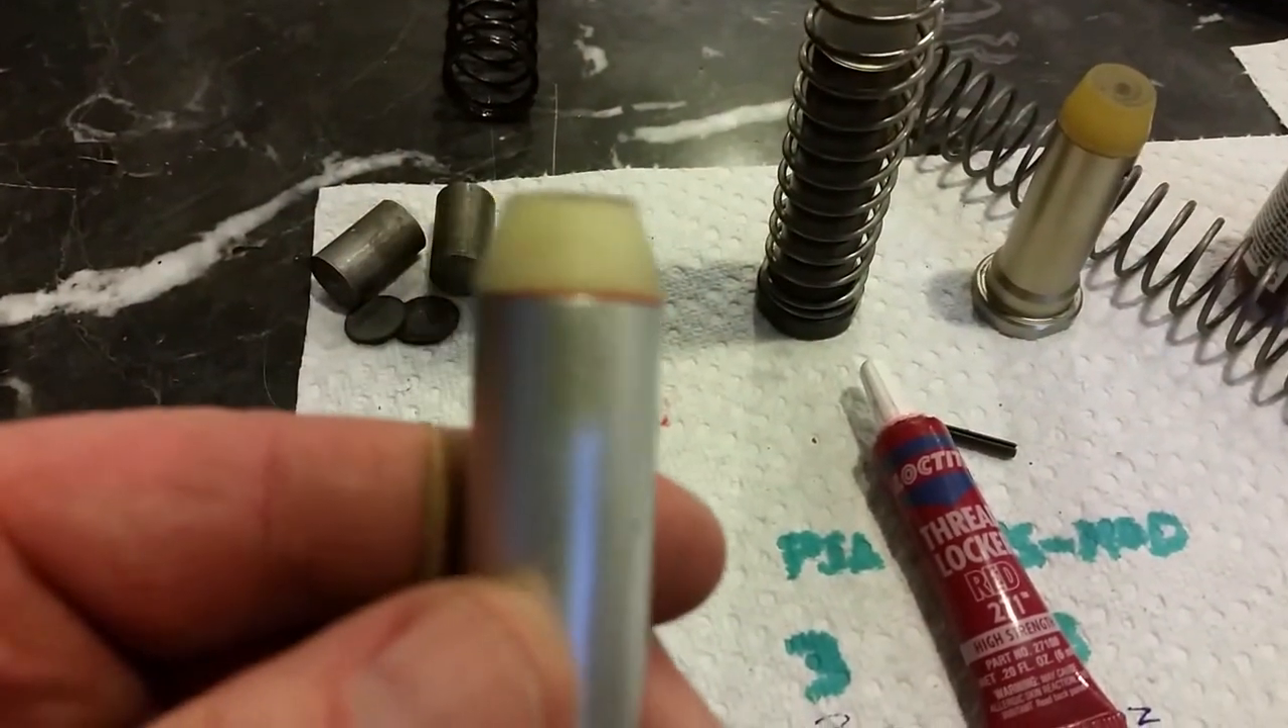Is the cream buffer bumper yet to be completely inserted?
No.